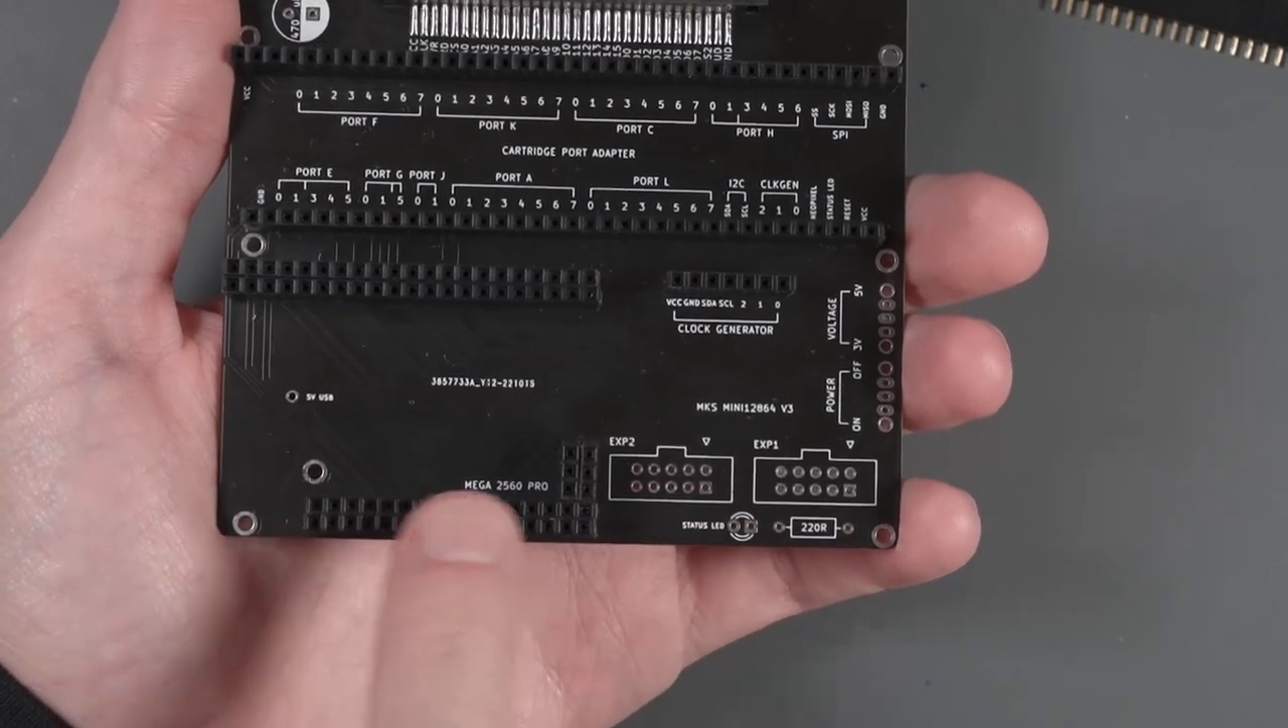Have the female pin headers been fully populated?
Yes.